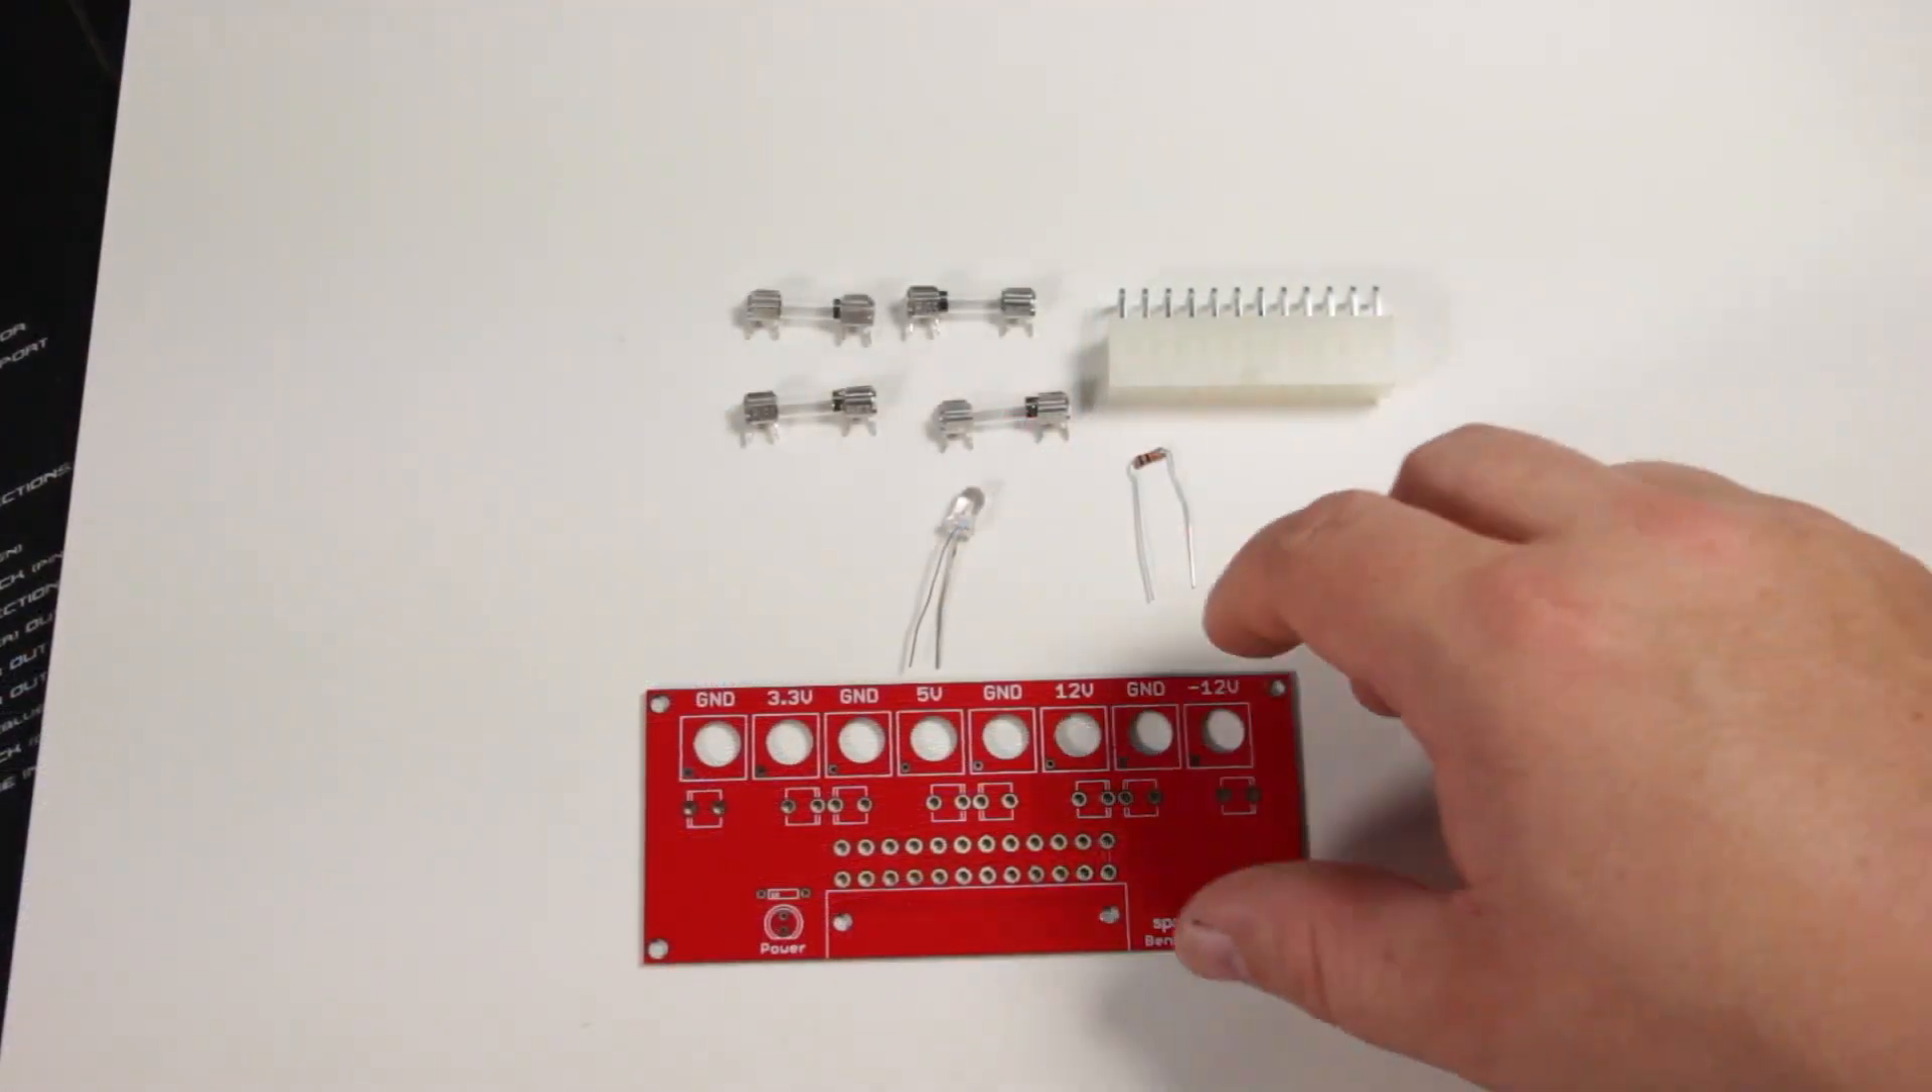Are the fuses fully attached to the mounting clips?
Yes.